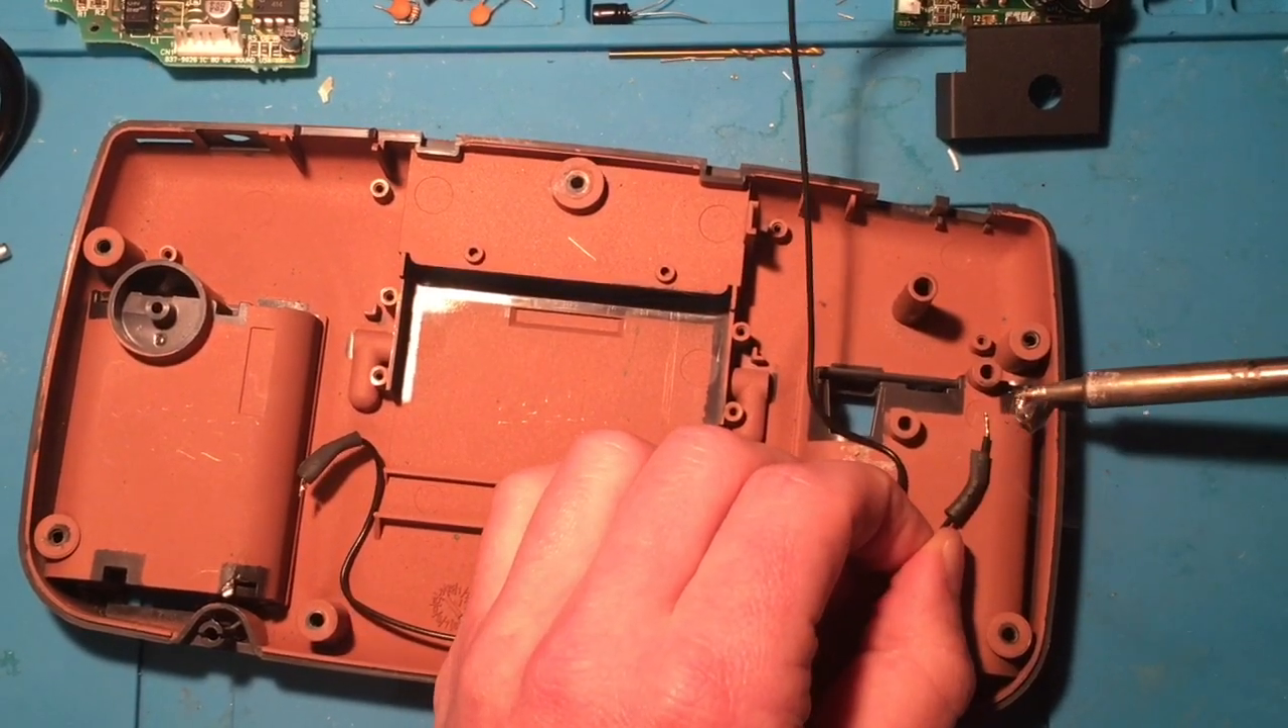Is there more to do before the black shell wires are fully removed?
Yes.